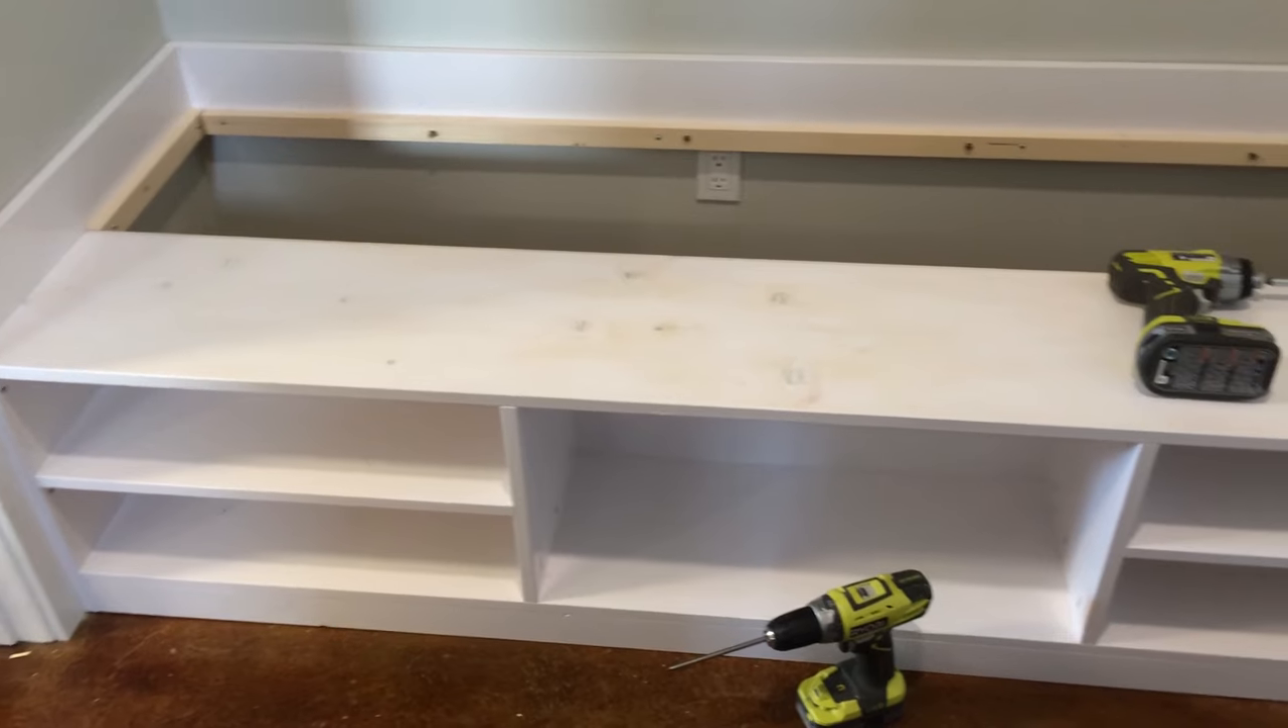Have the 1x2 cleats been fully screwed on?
Yes.